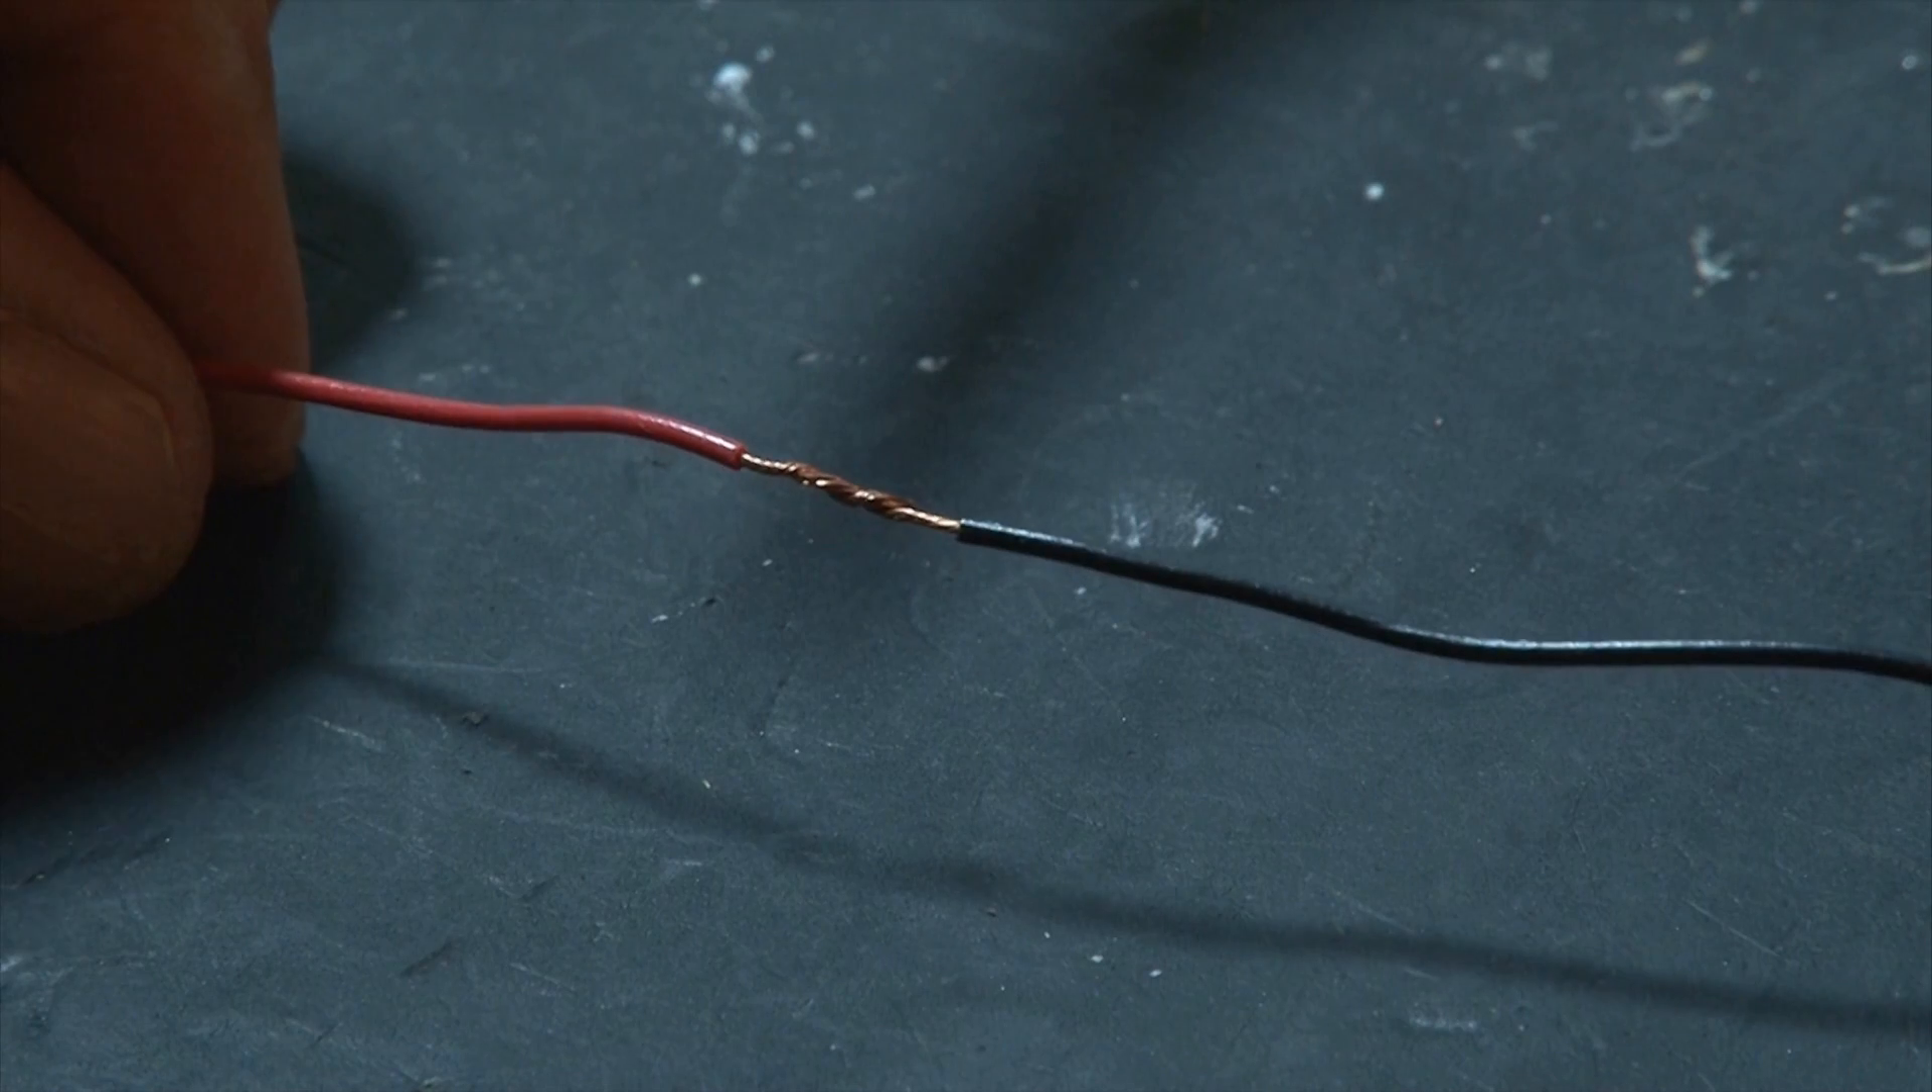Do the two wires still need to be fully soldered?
Yes.